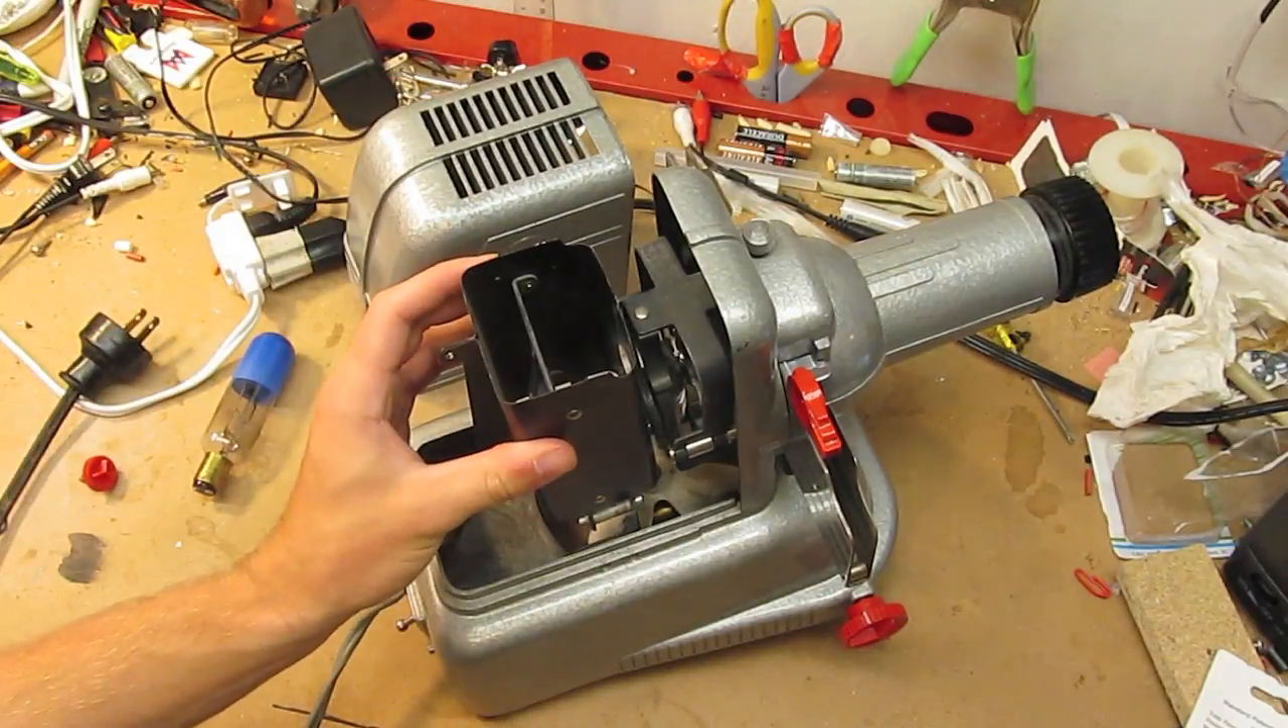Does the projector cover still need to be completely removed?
No.